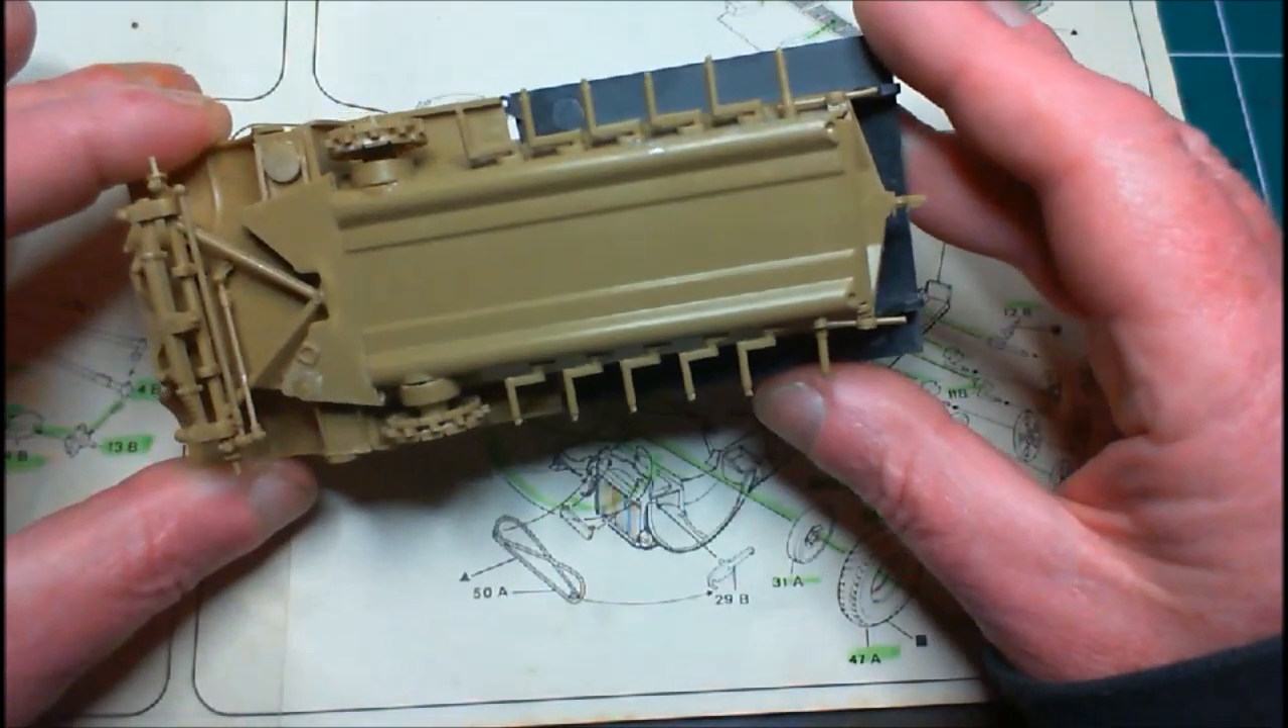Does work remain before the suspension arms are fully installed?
No.